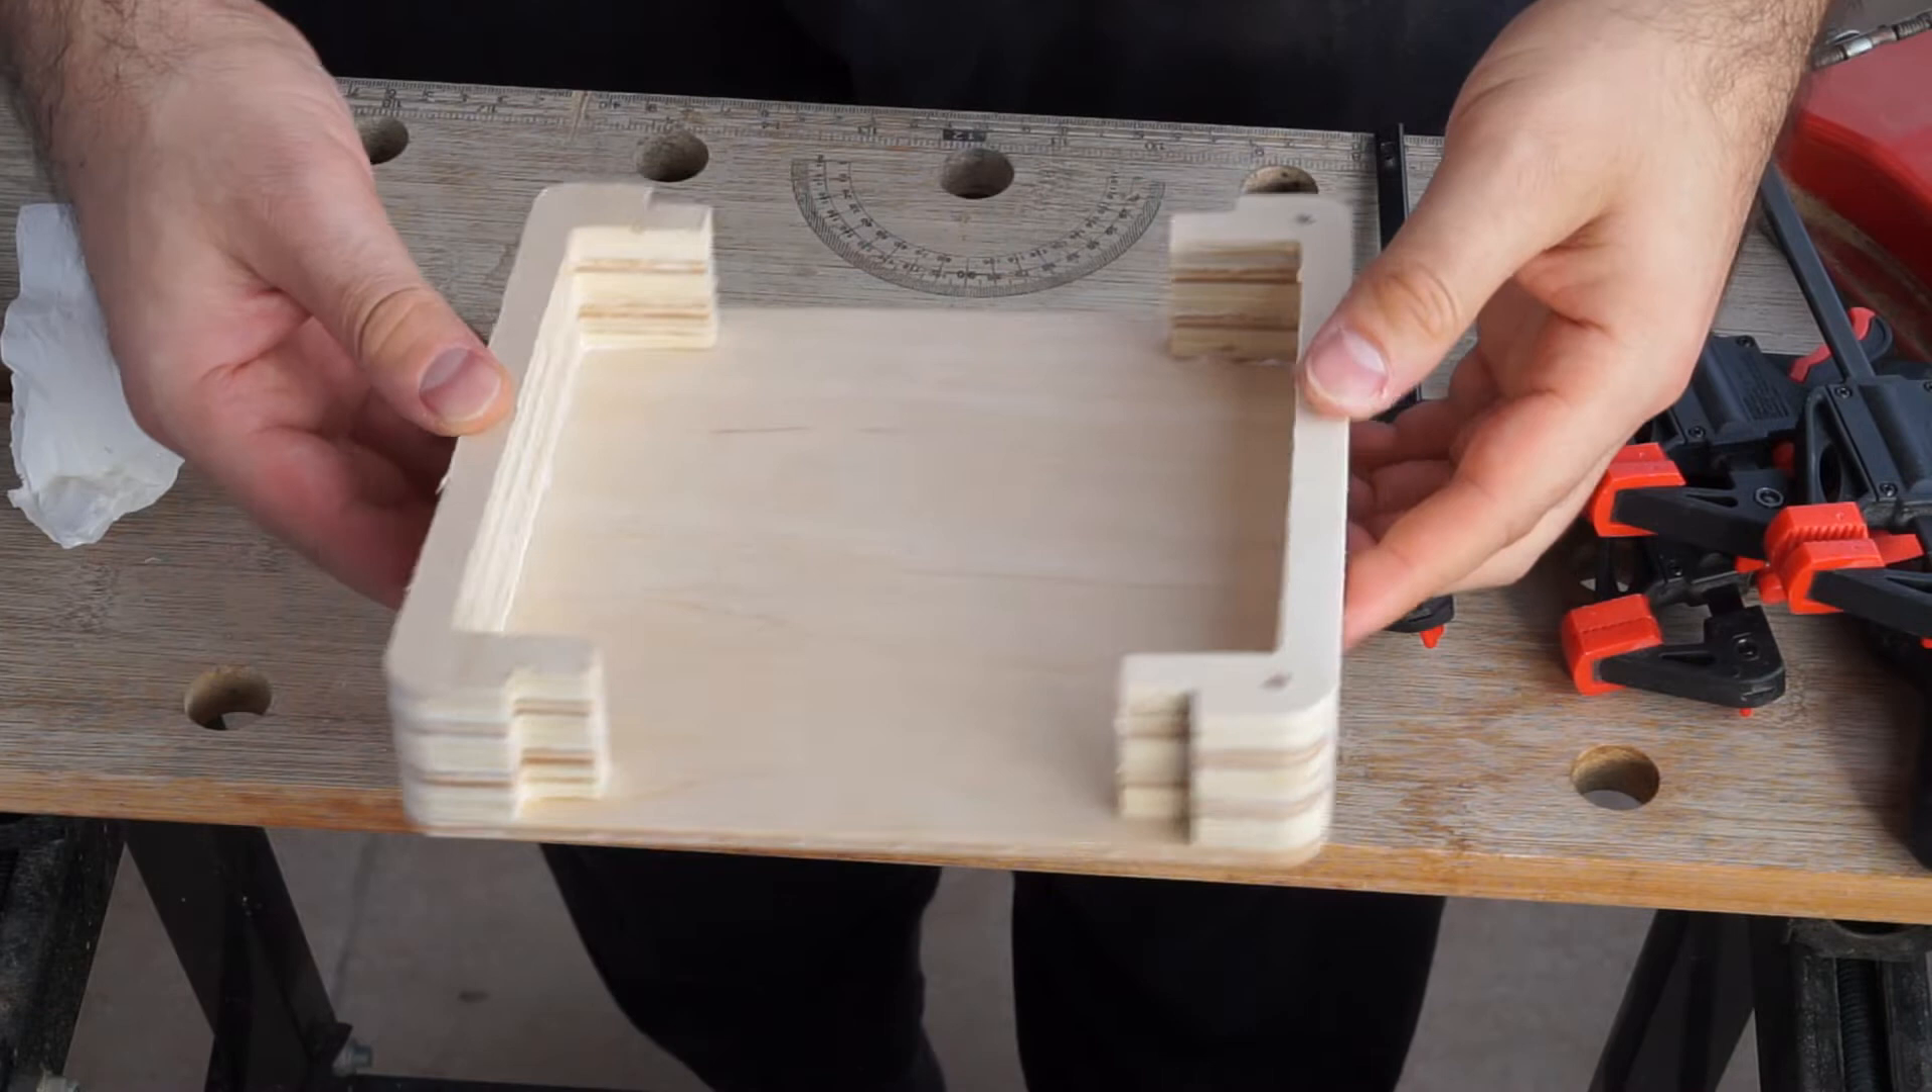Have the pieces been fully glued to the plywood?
Yes.